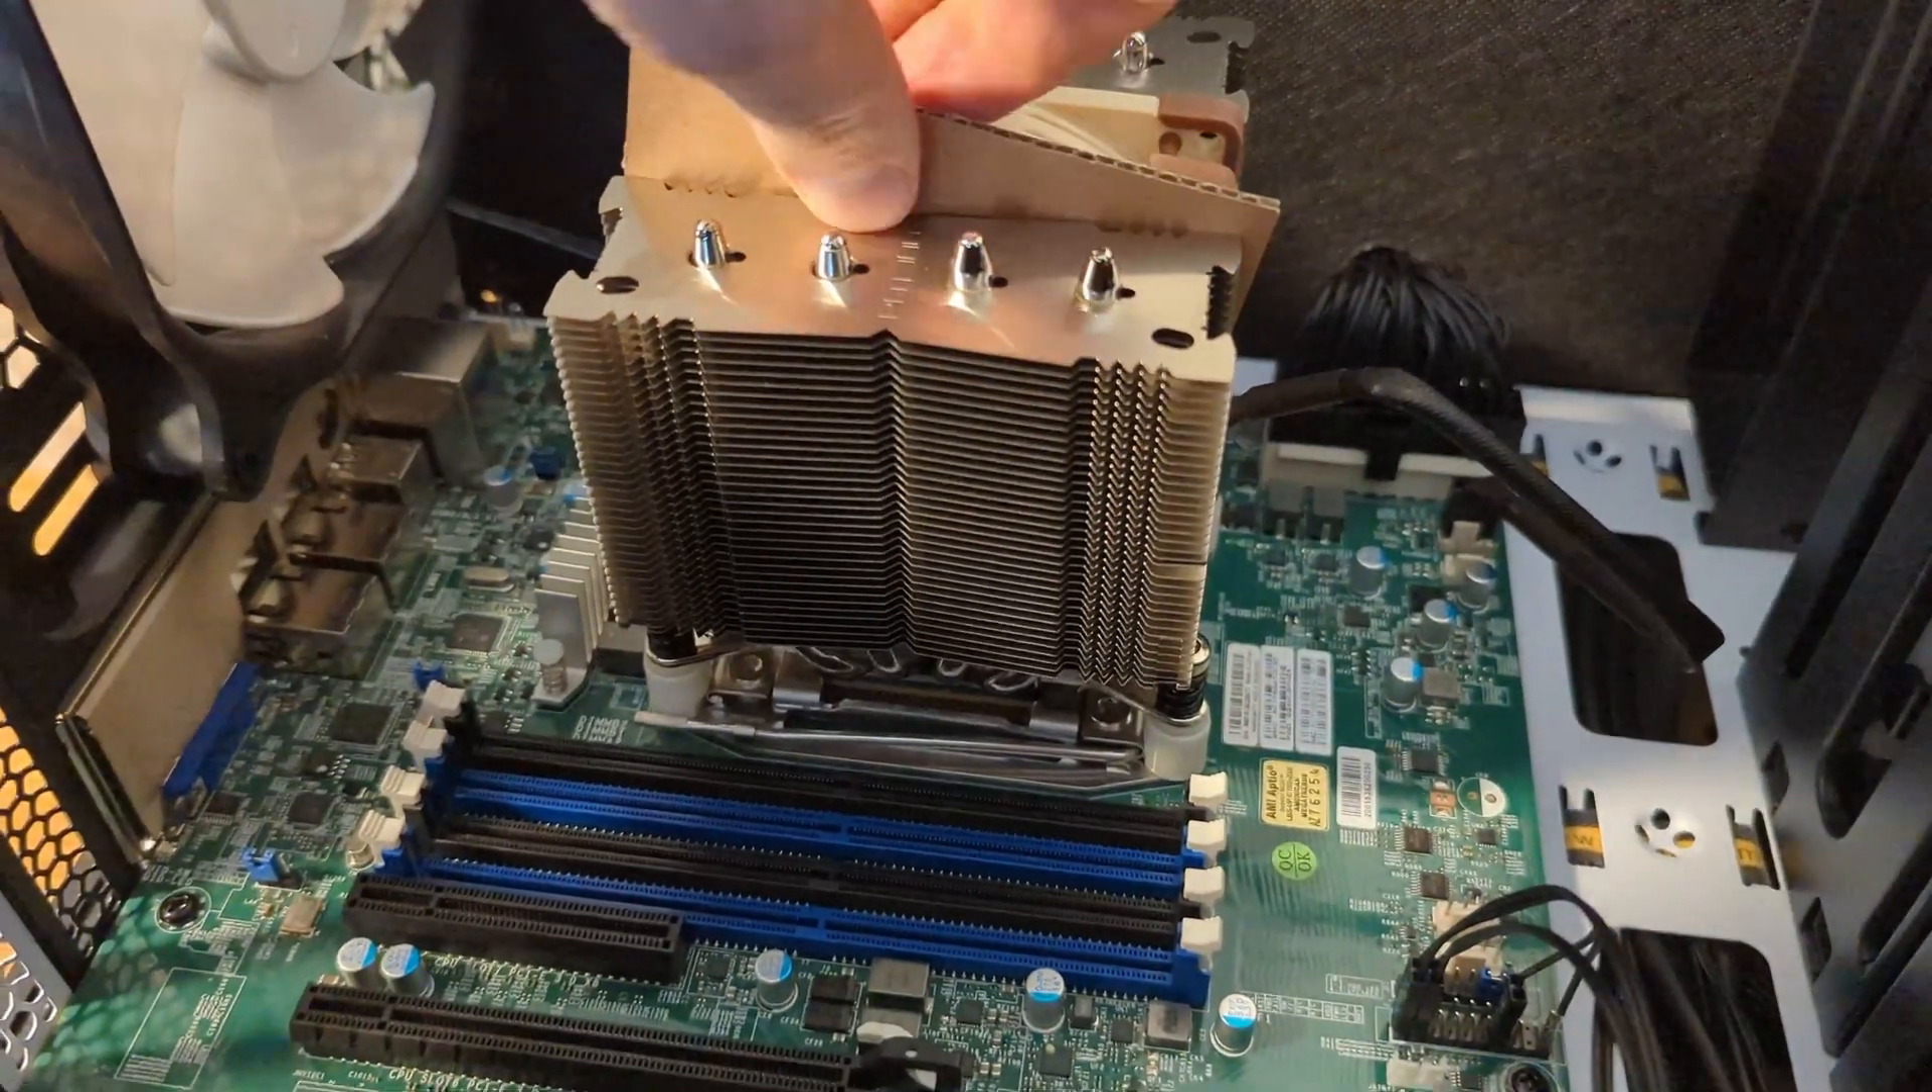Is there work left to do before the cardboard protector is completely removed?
Yes.